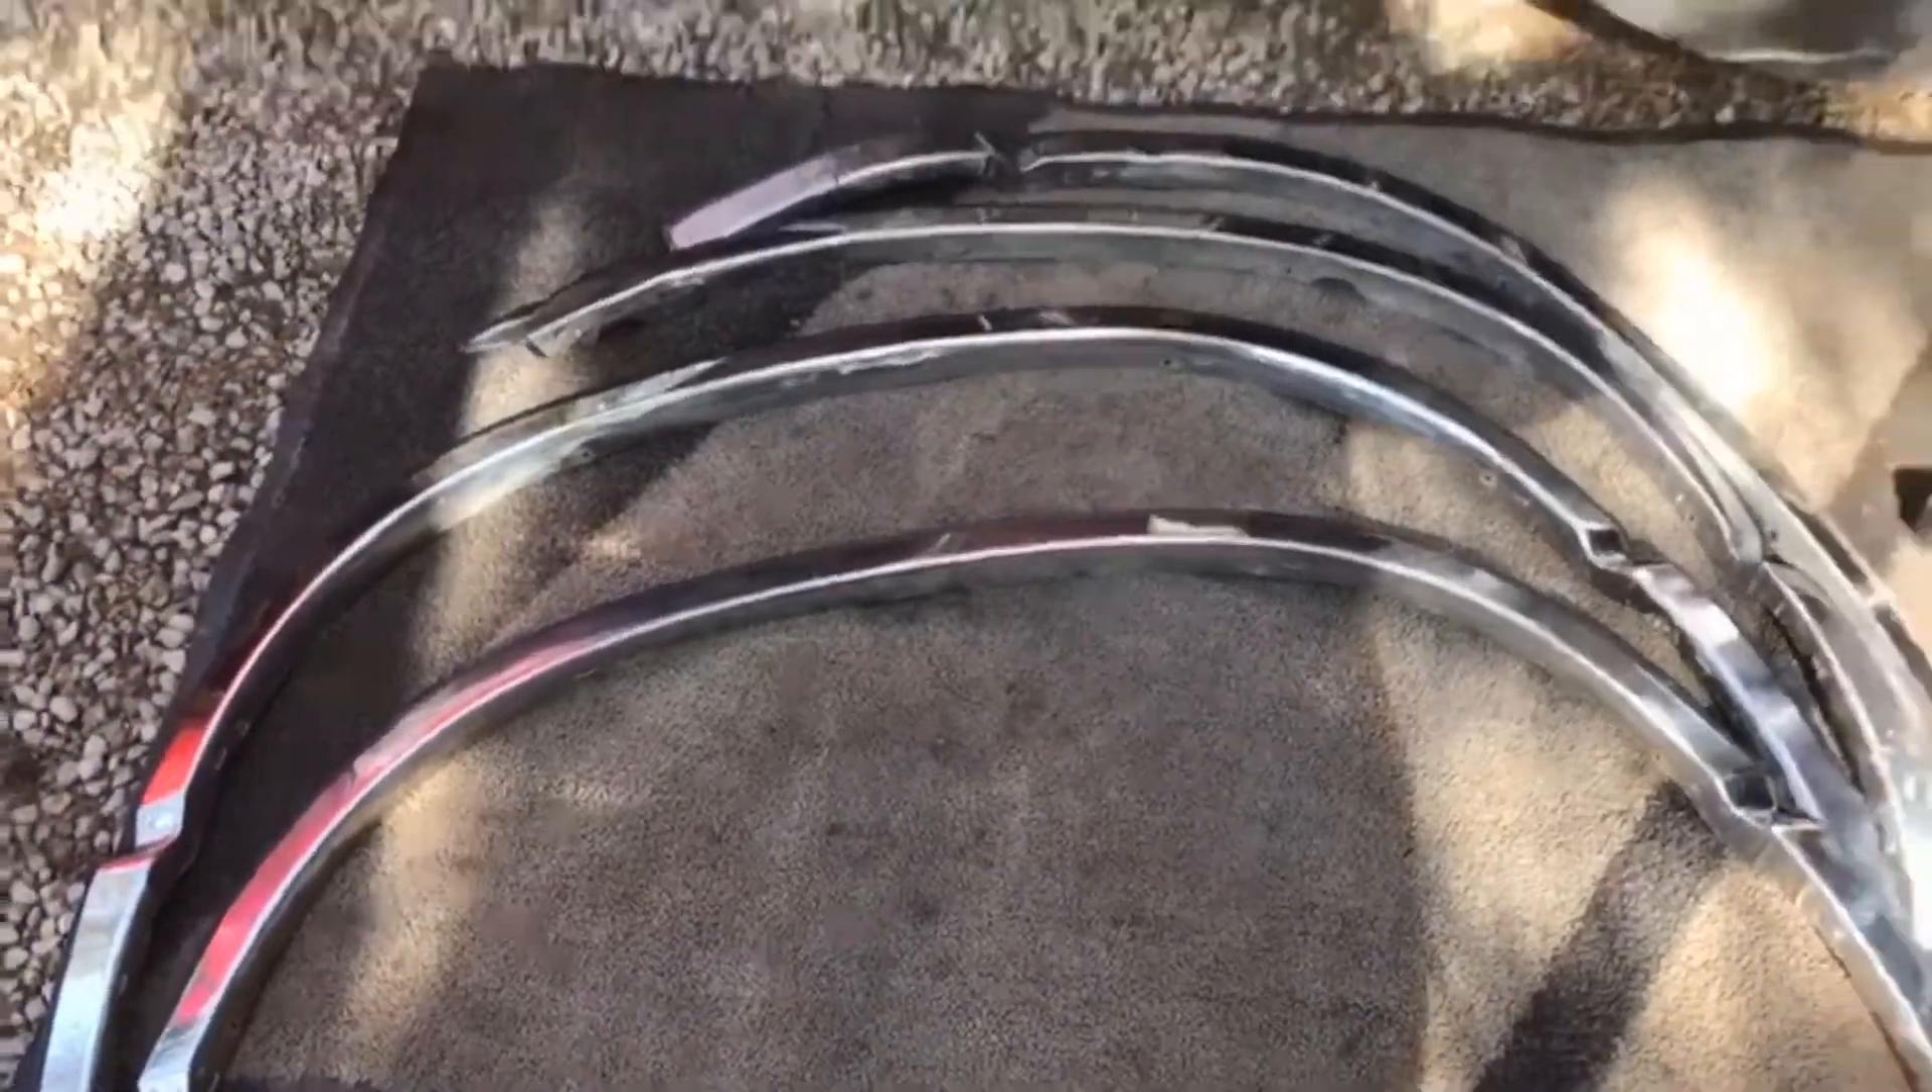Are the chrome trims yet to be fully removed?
No.